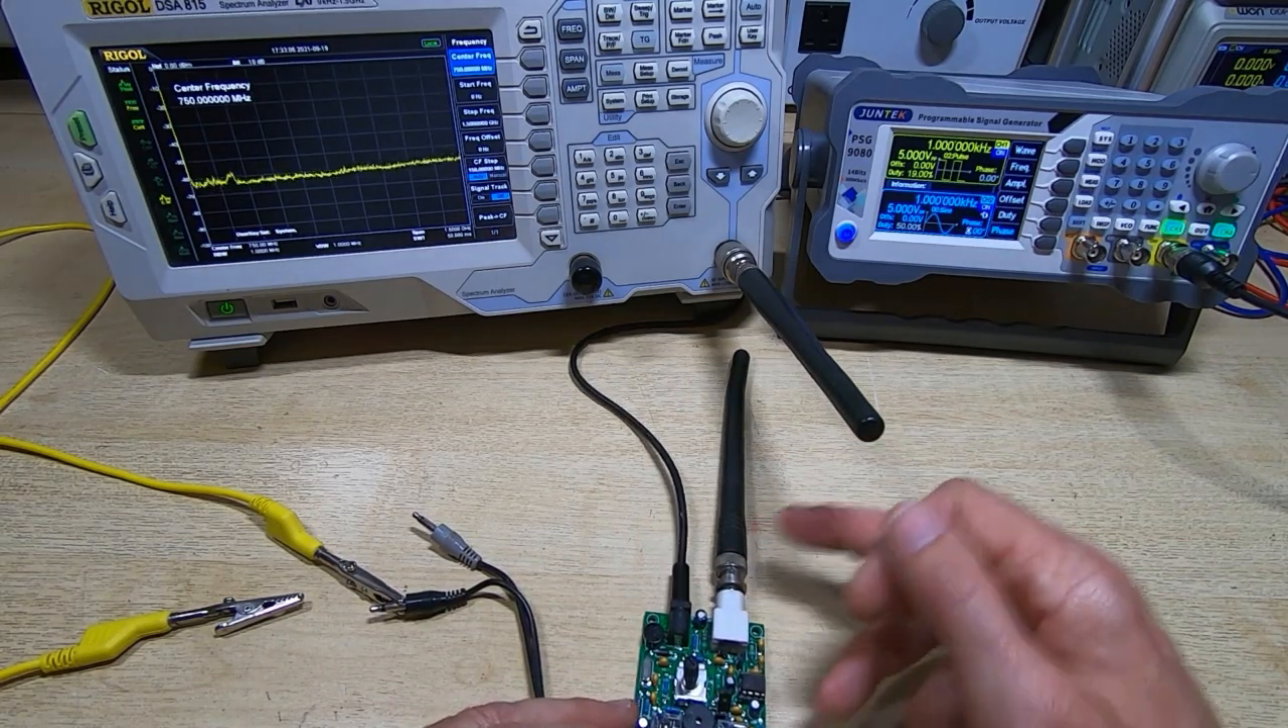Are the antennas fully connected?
Yes.